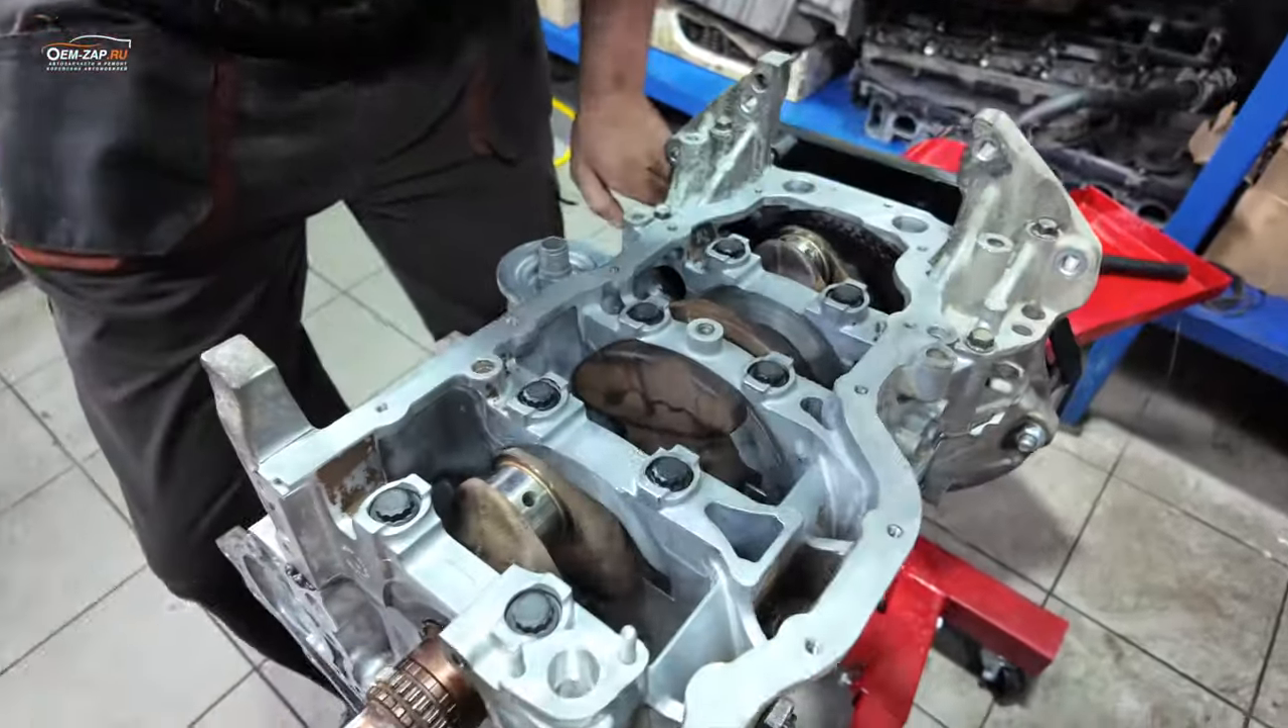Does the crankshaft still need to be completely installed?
No.